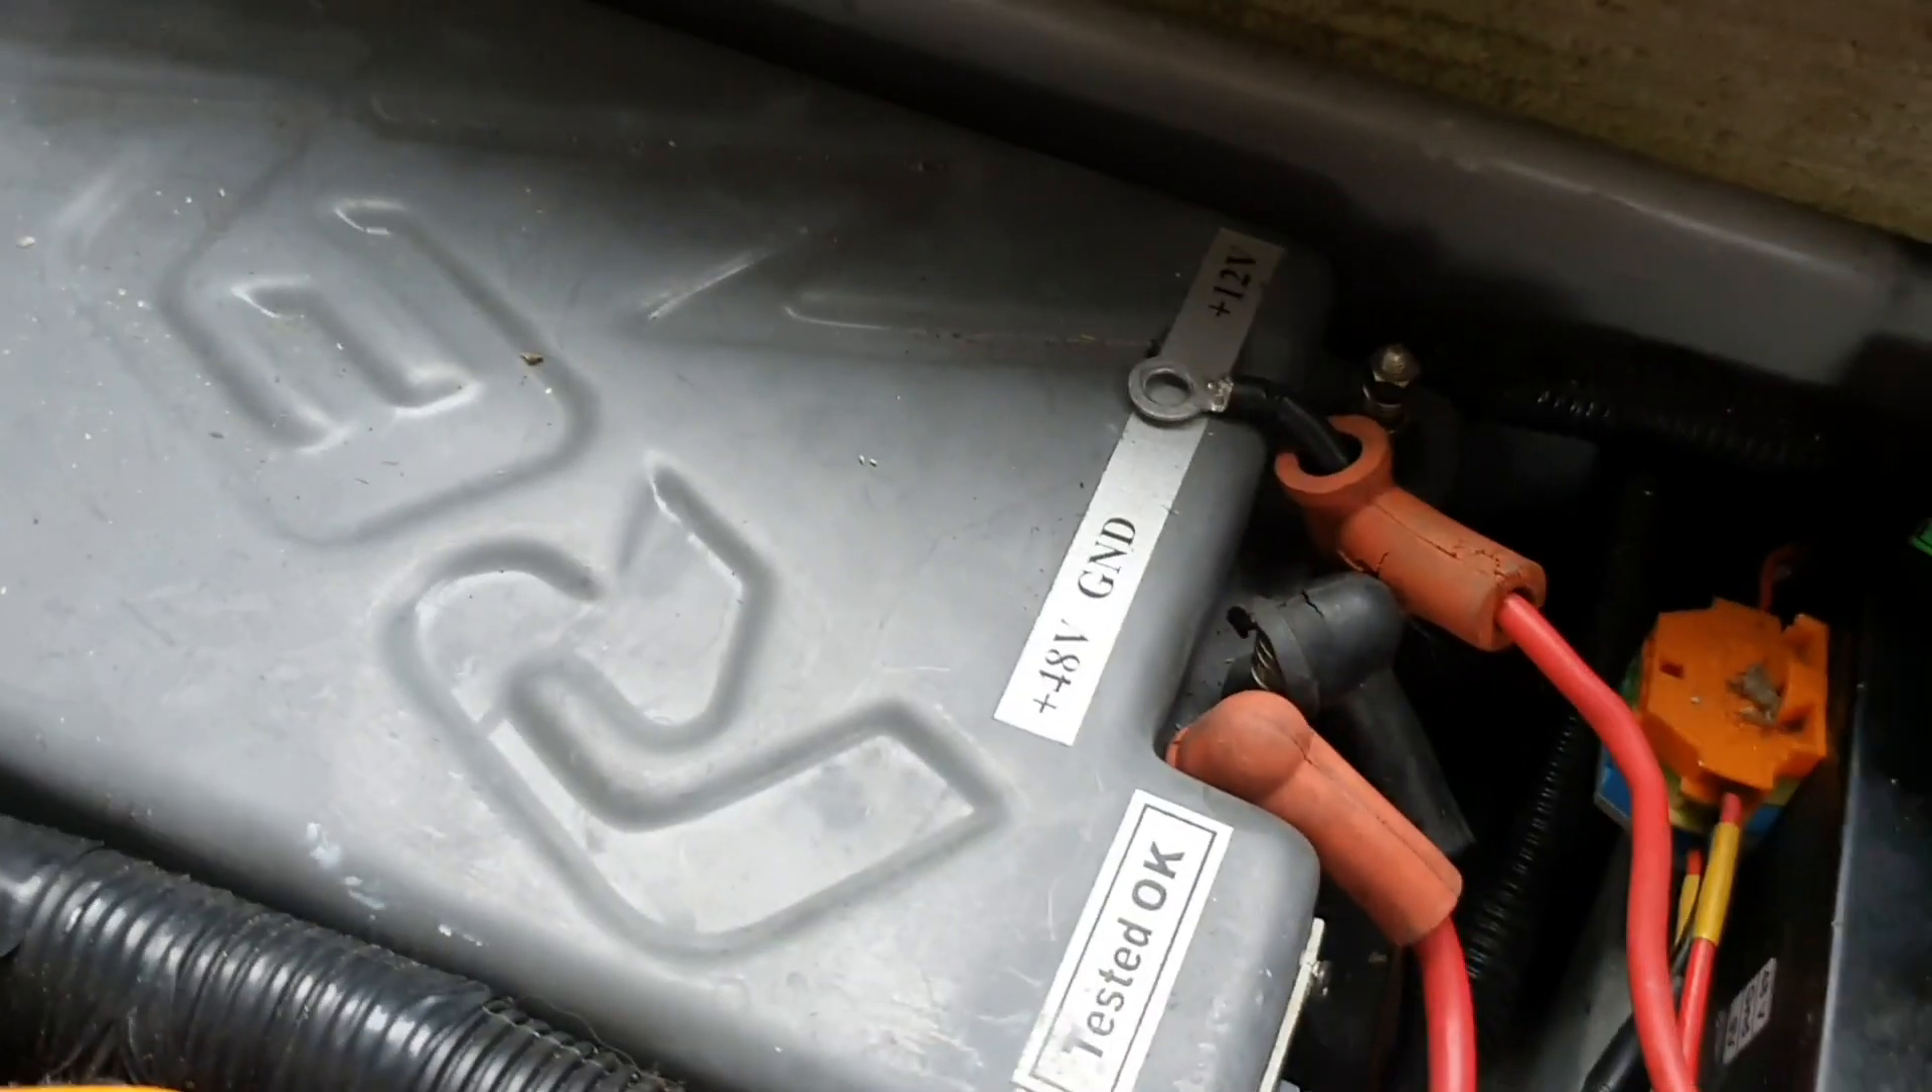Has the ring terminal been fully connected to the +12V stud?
No.